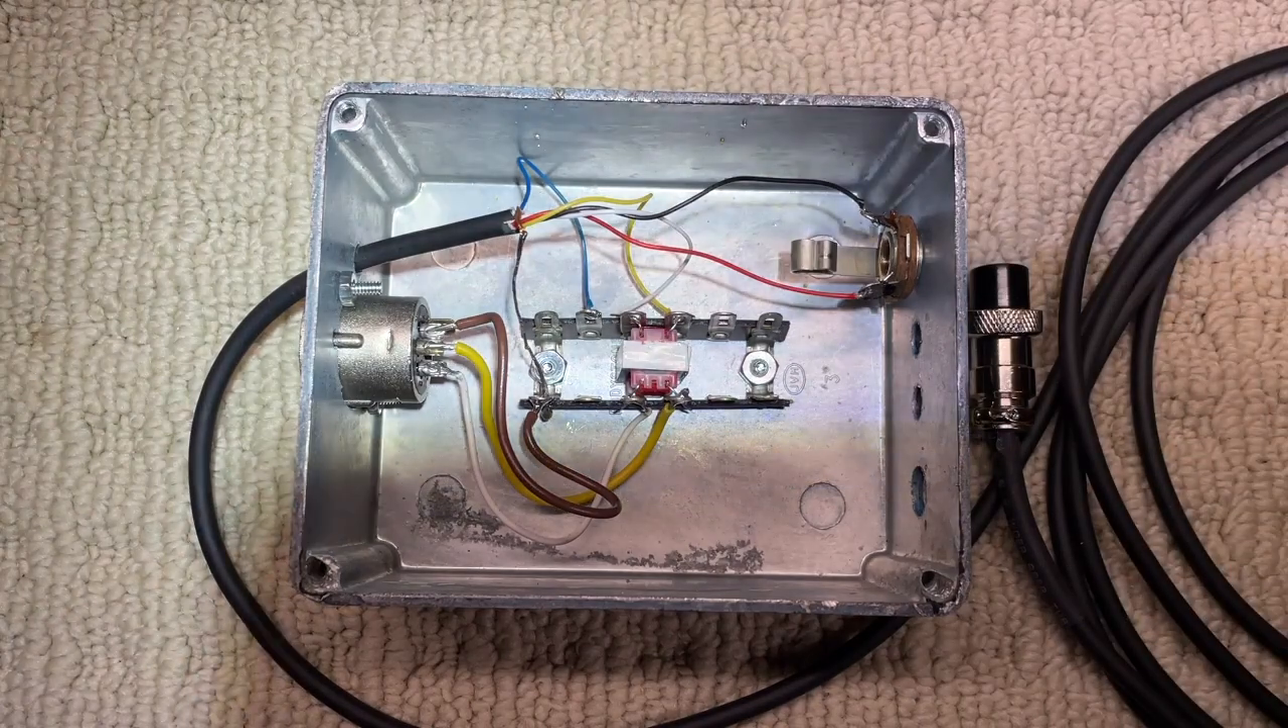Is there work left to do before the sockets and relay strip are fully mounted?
No.